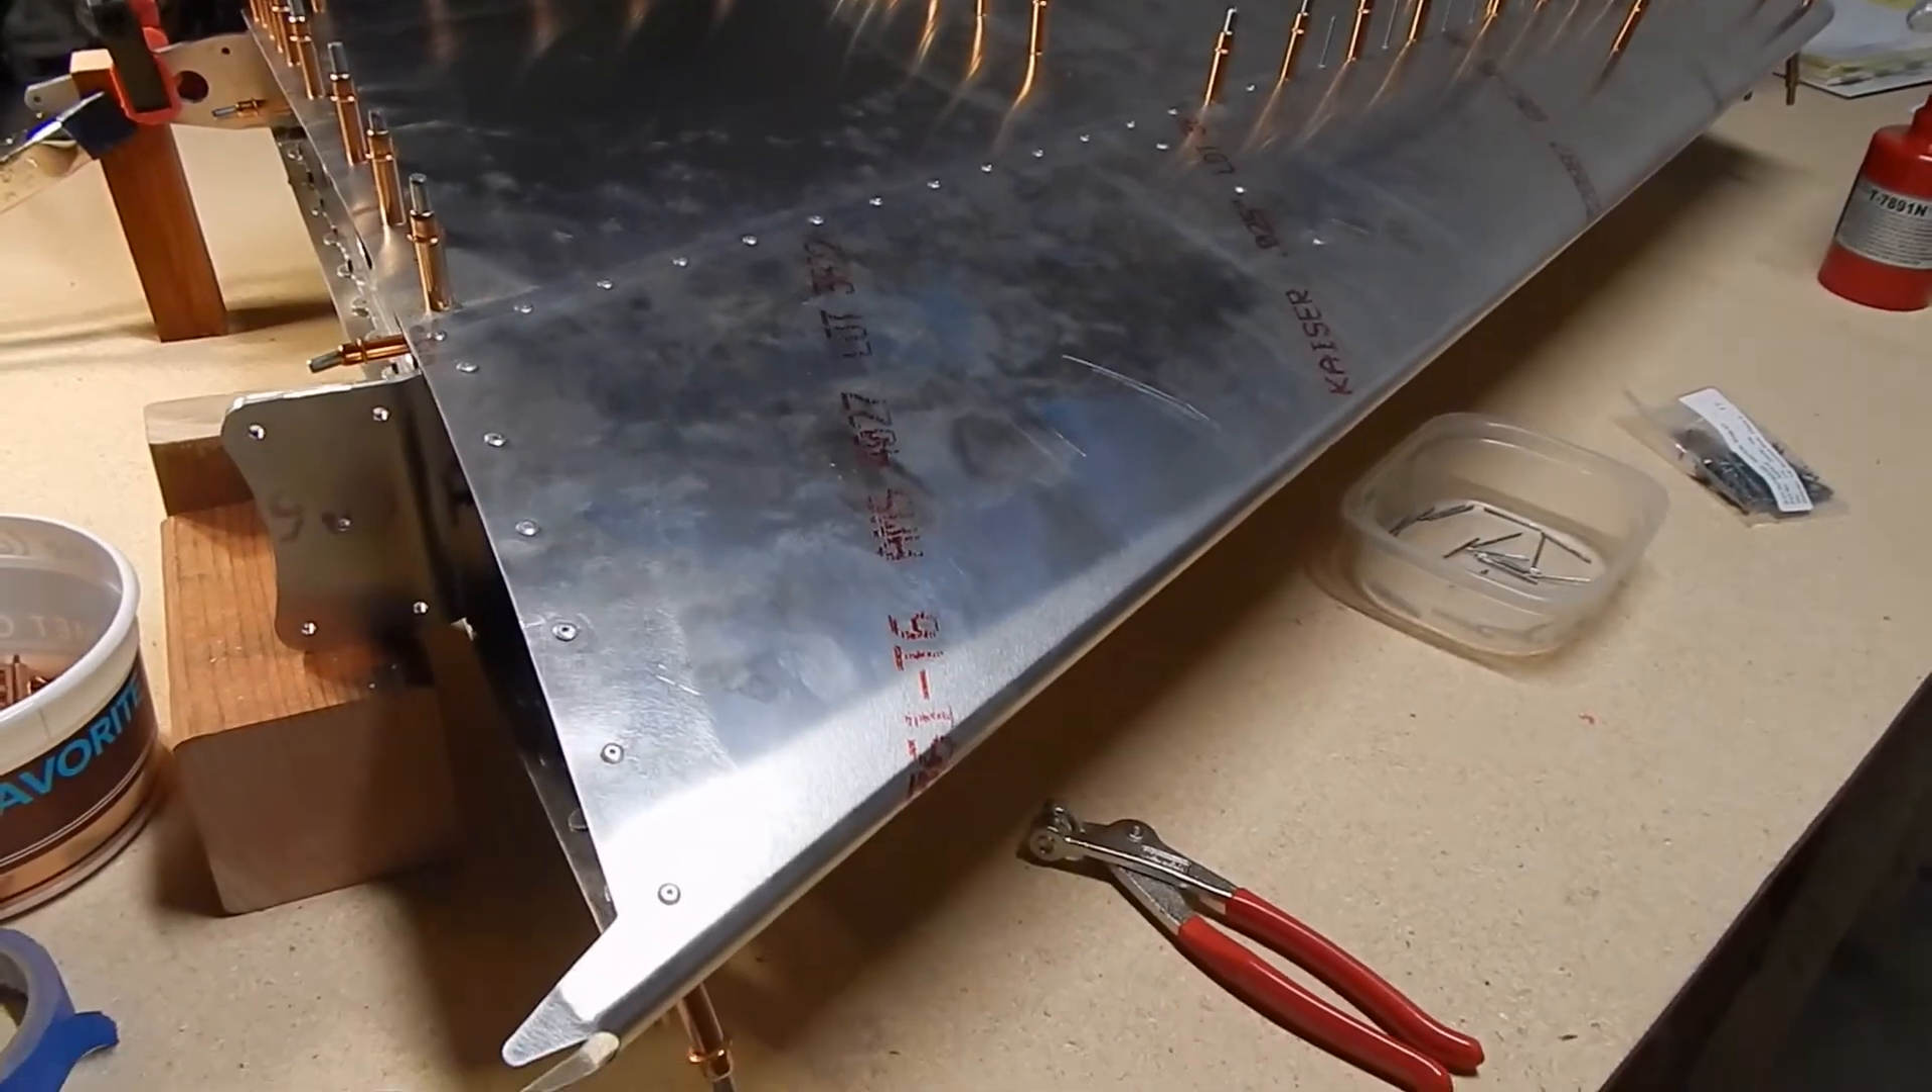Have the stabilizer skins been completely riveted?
No.